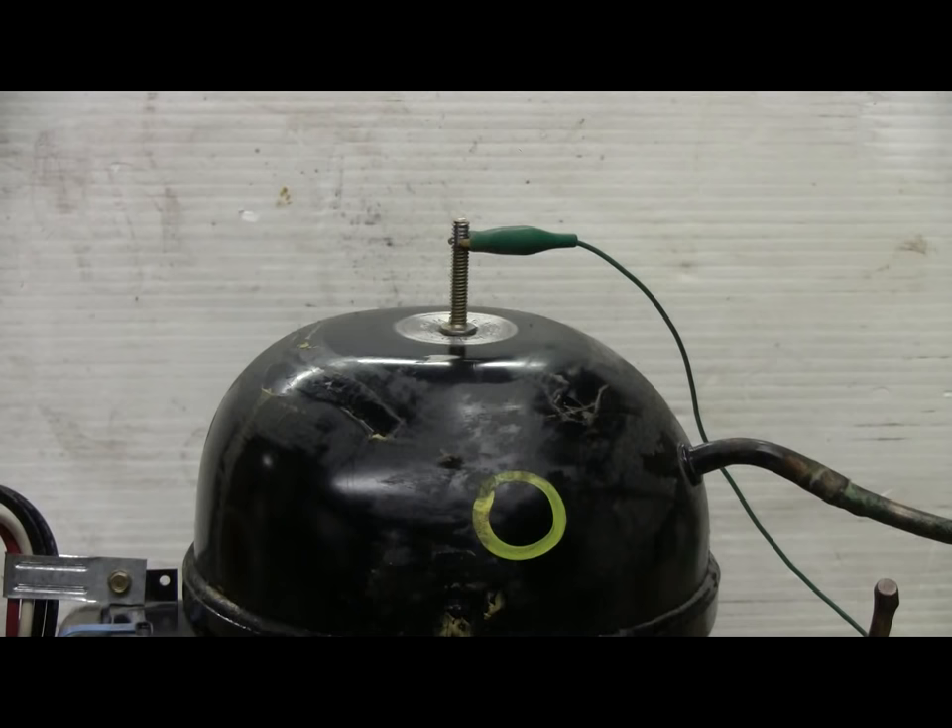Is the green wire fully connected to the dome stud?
Yes.